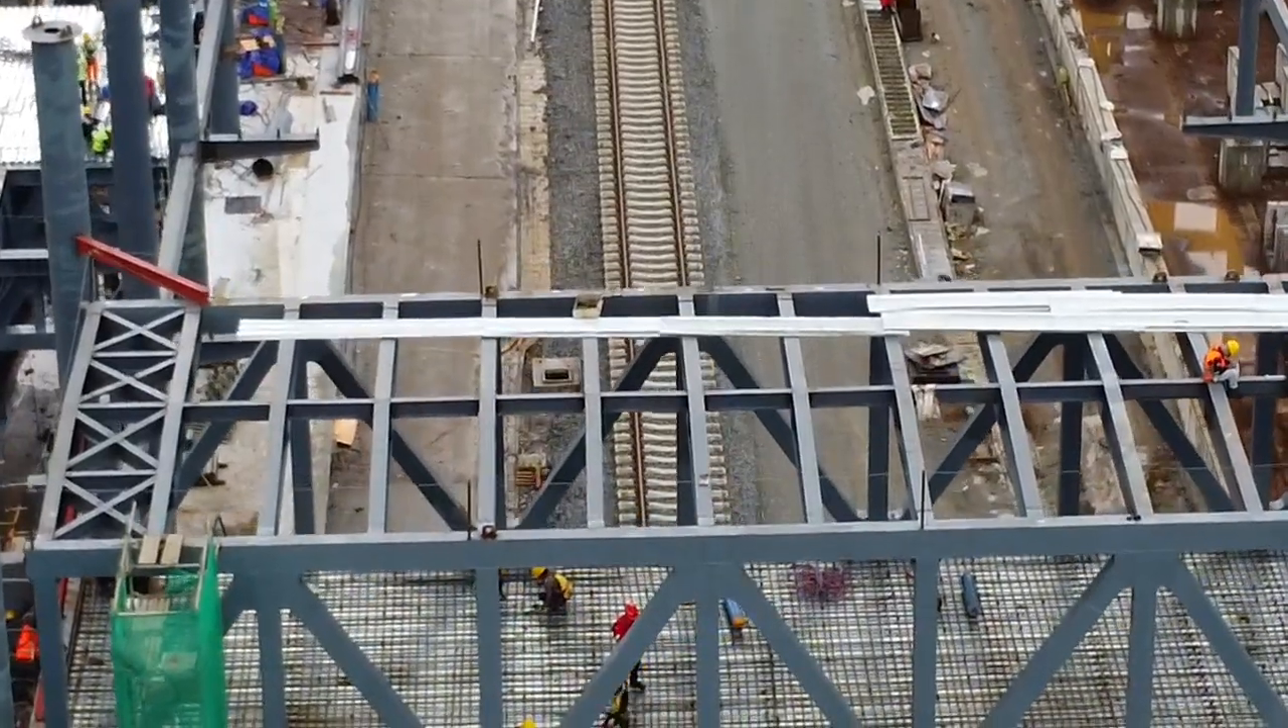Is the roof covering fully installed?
No.